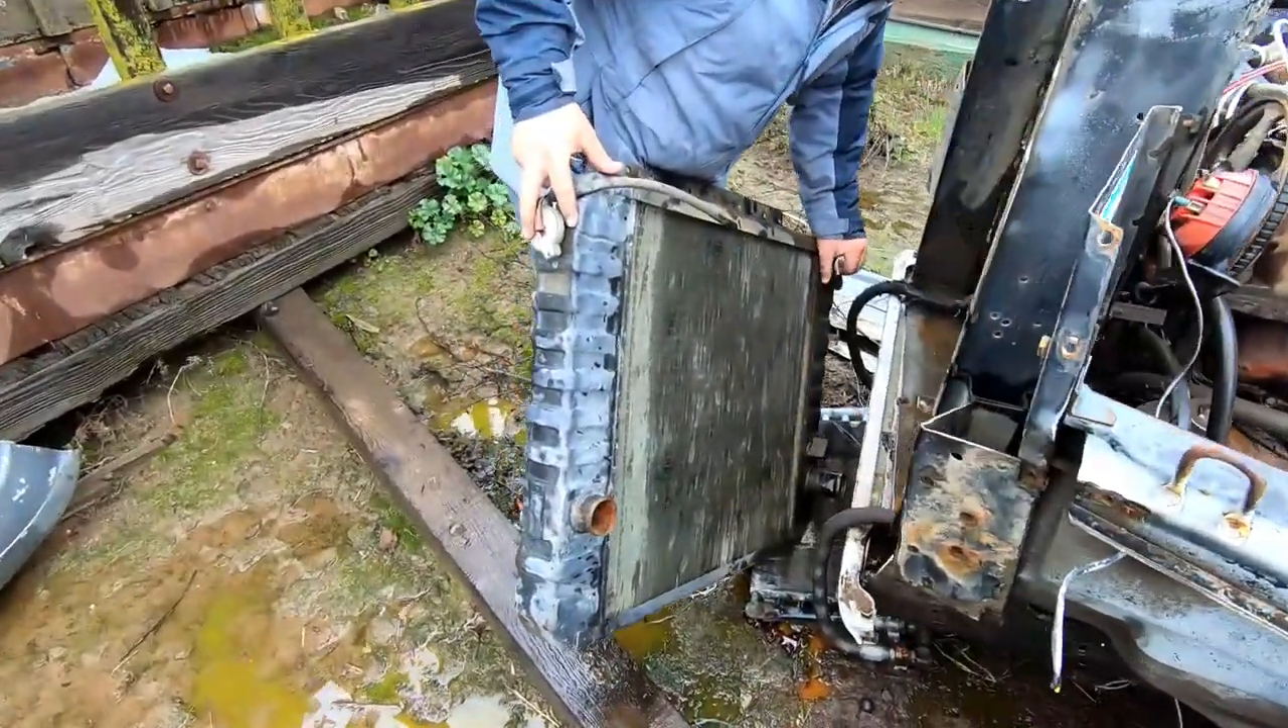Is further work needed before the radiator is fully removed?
No.